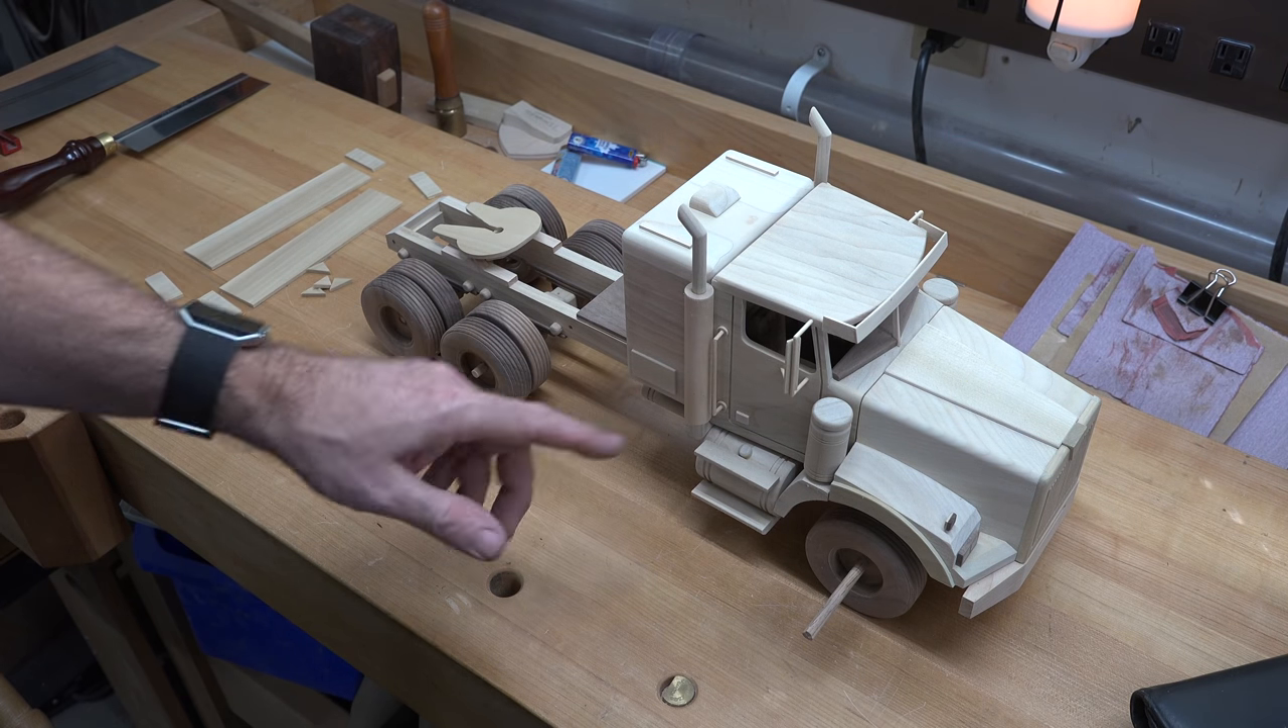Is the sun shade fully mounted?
Yes.